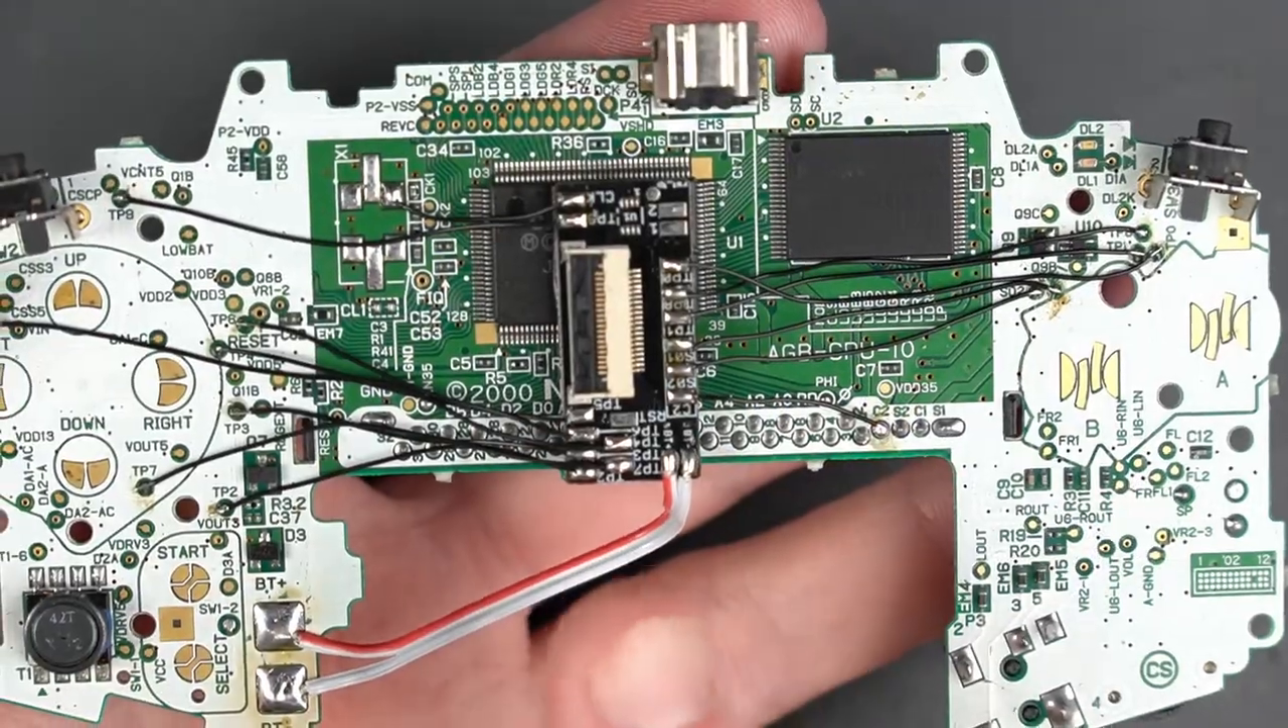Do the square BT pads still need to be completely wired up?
No.